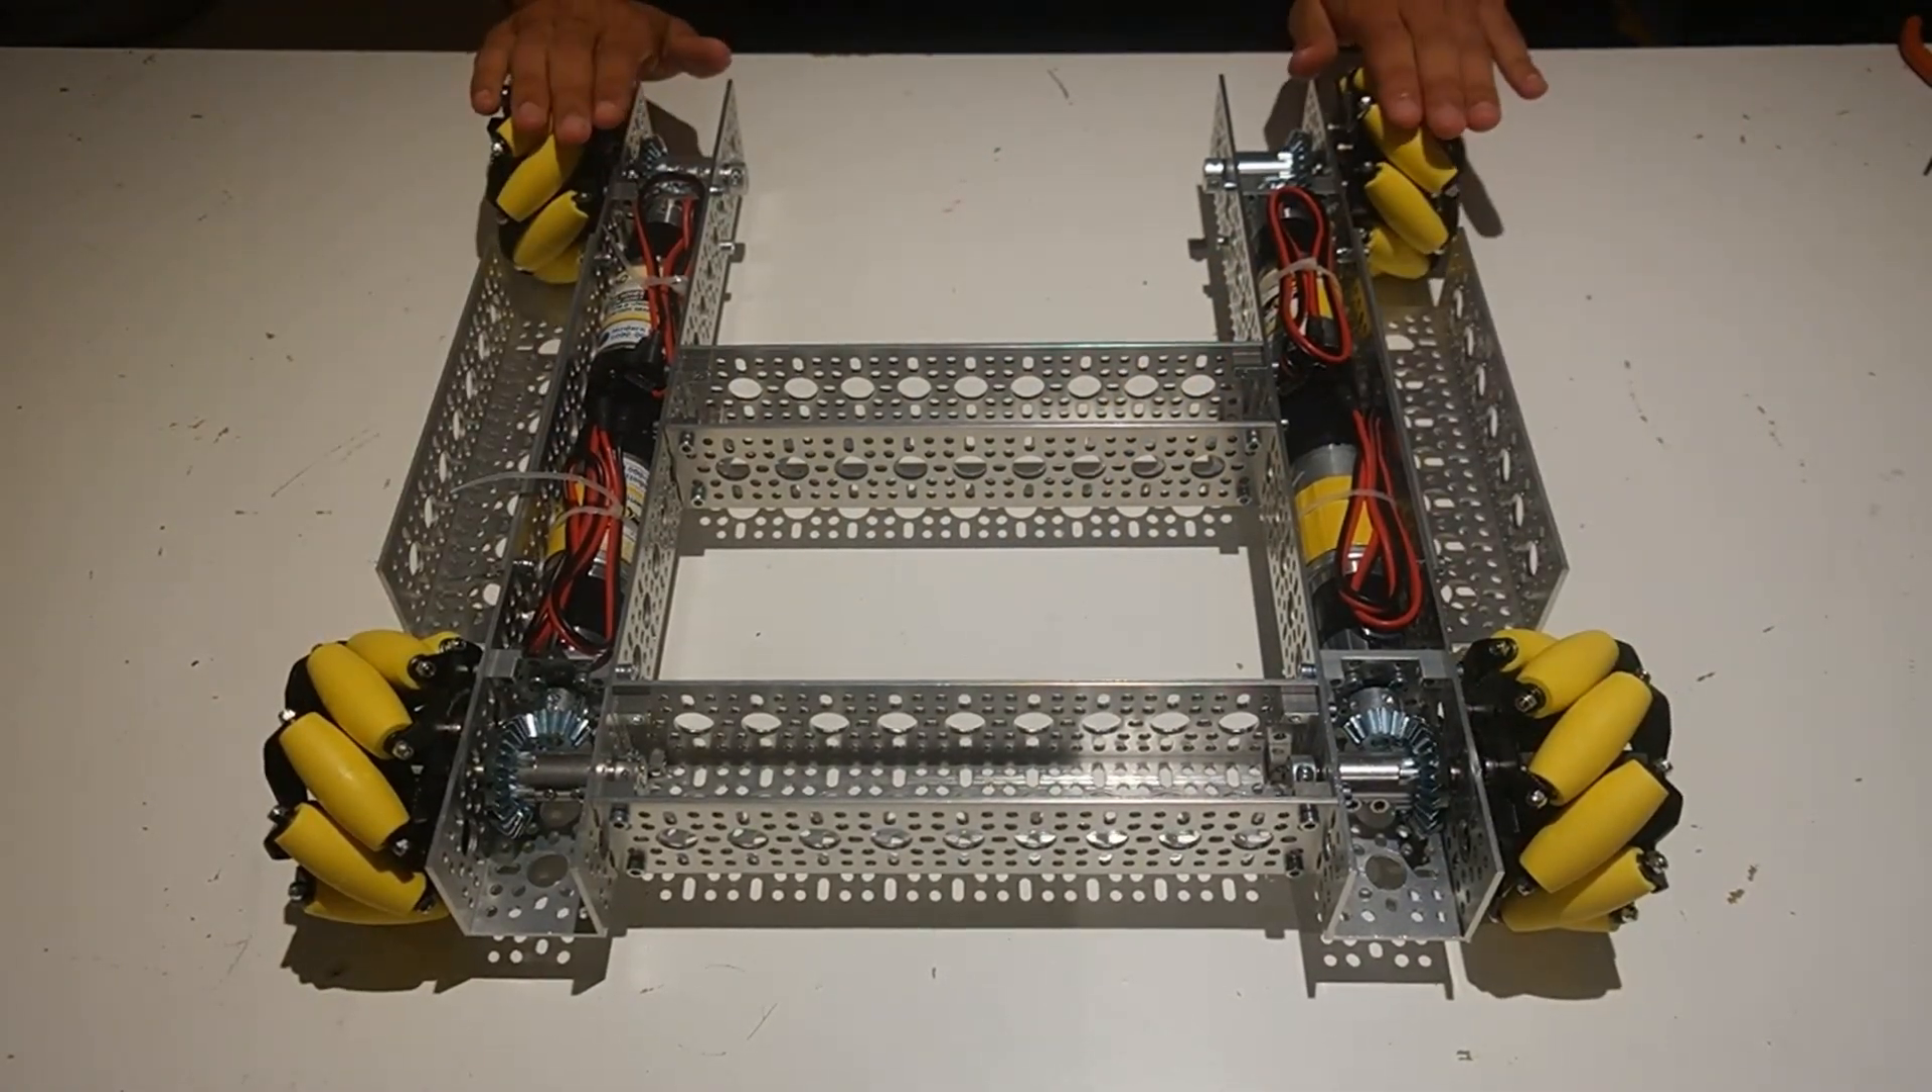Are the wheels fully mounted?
Yes.